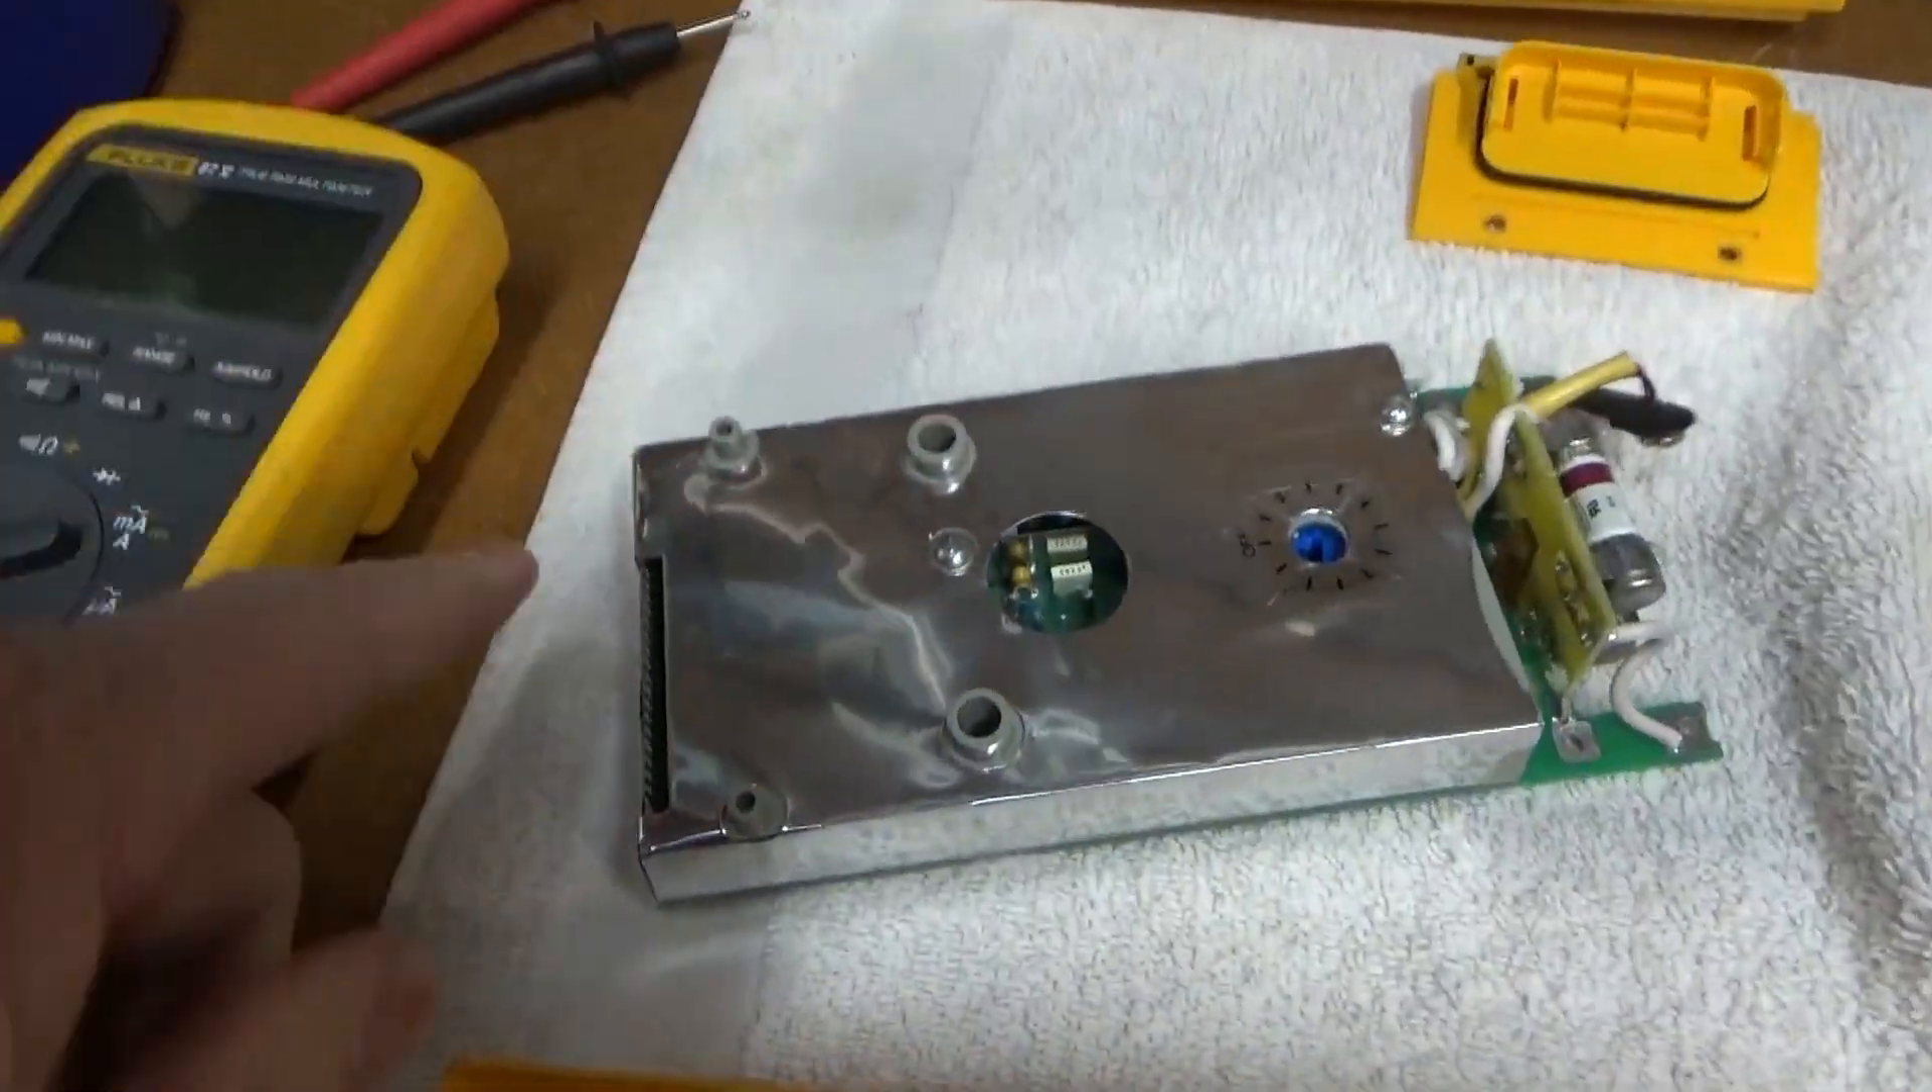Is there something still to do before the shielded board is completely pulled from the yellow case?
No.